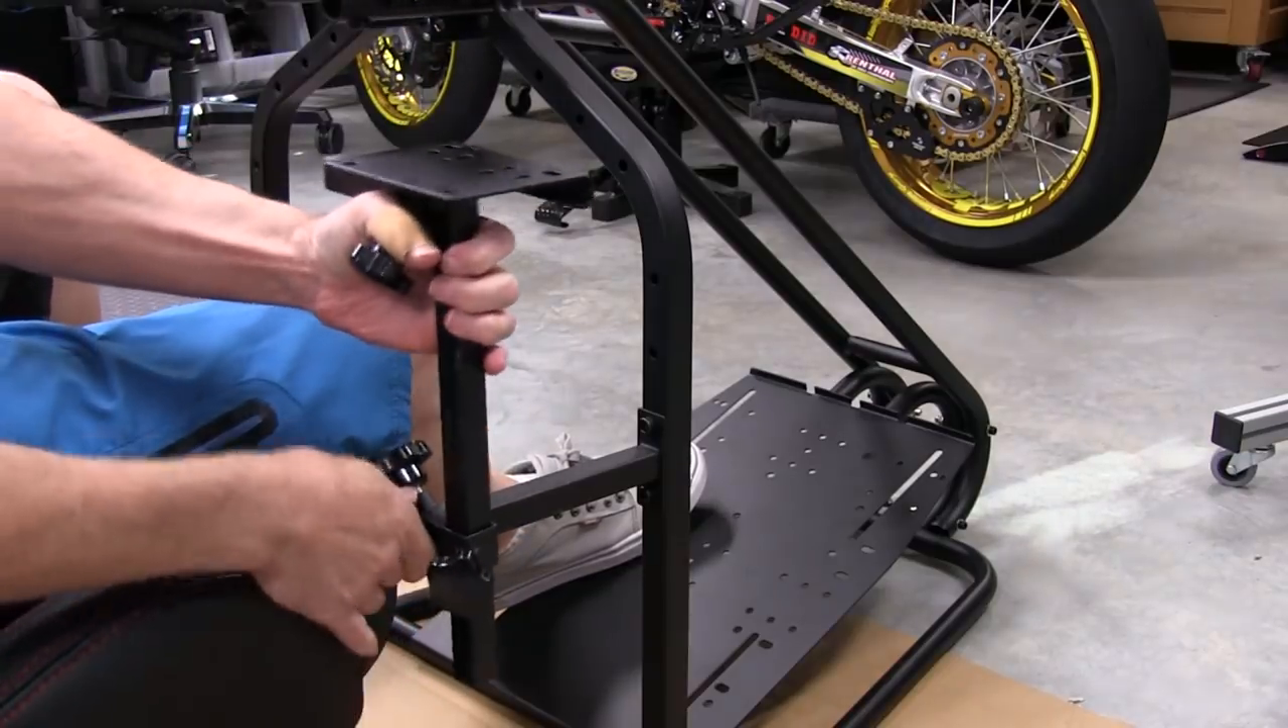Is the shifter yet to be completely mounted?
Yes.